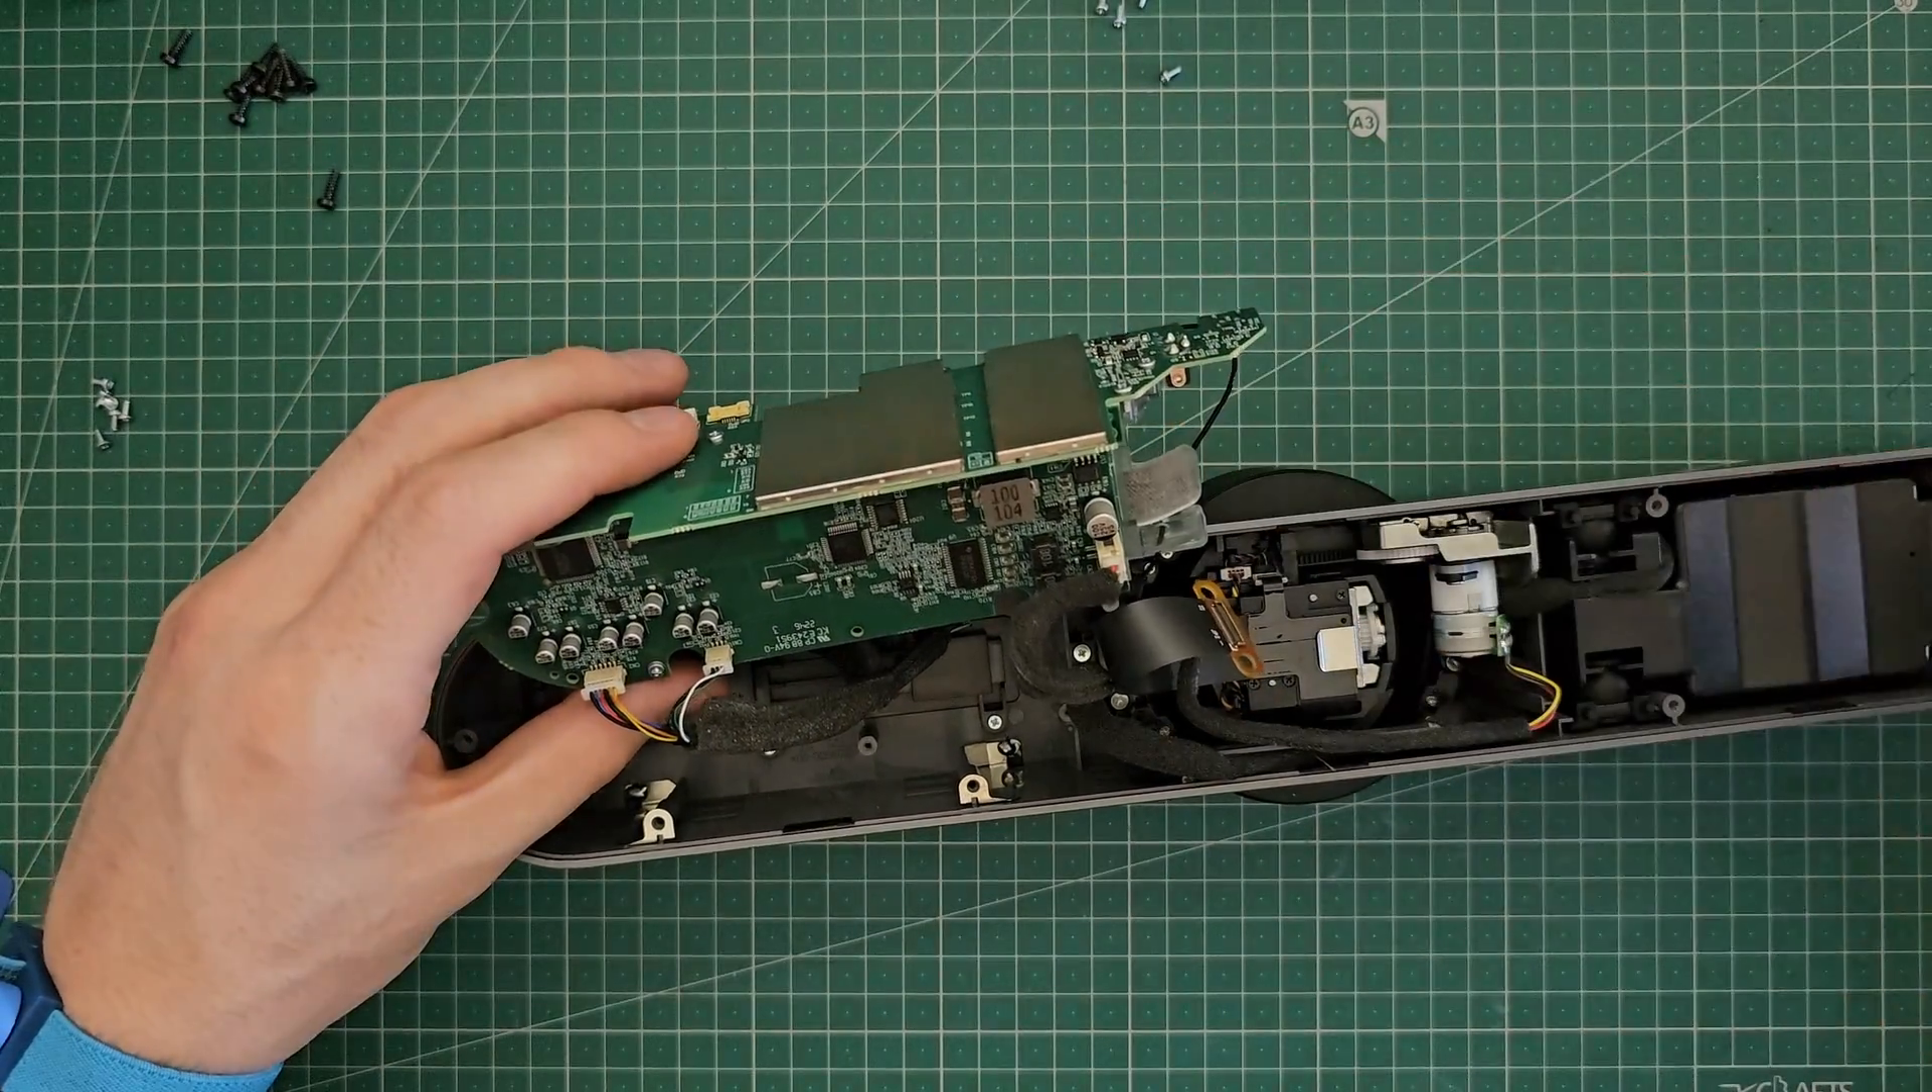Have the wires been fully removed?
No.